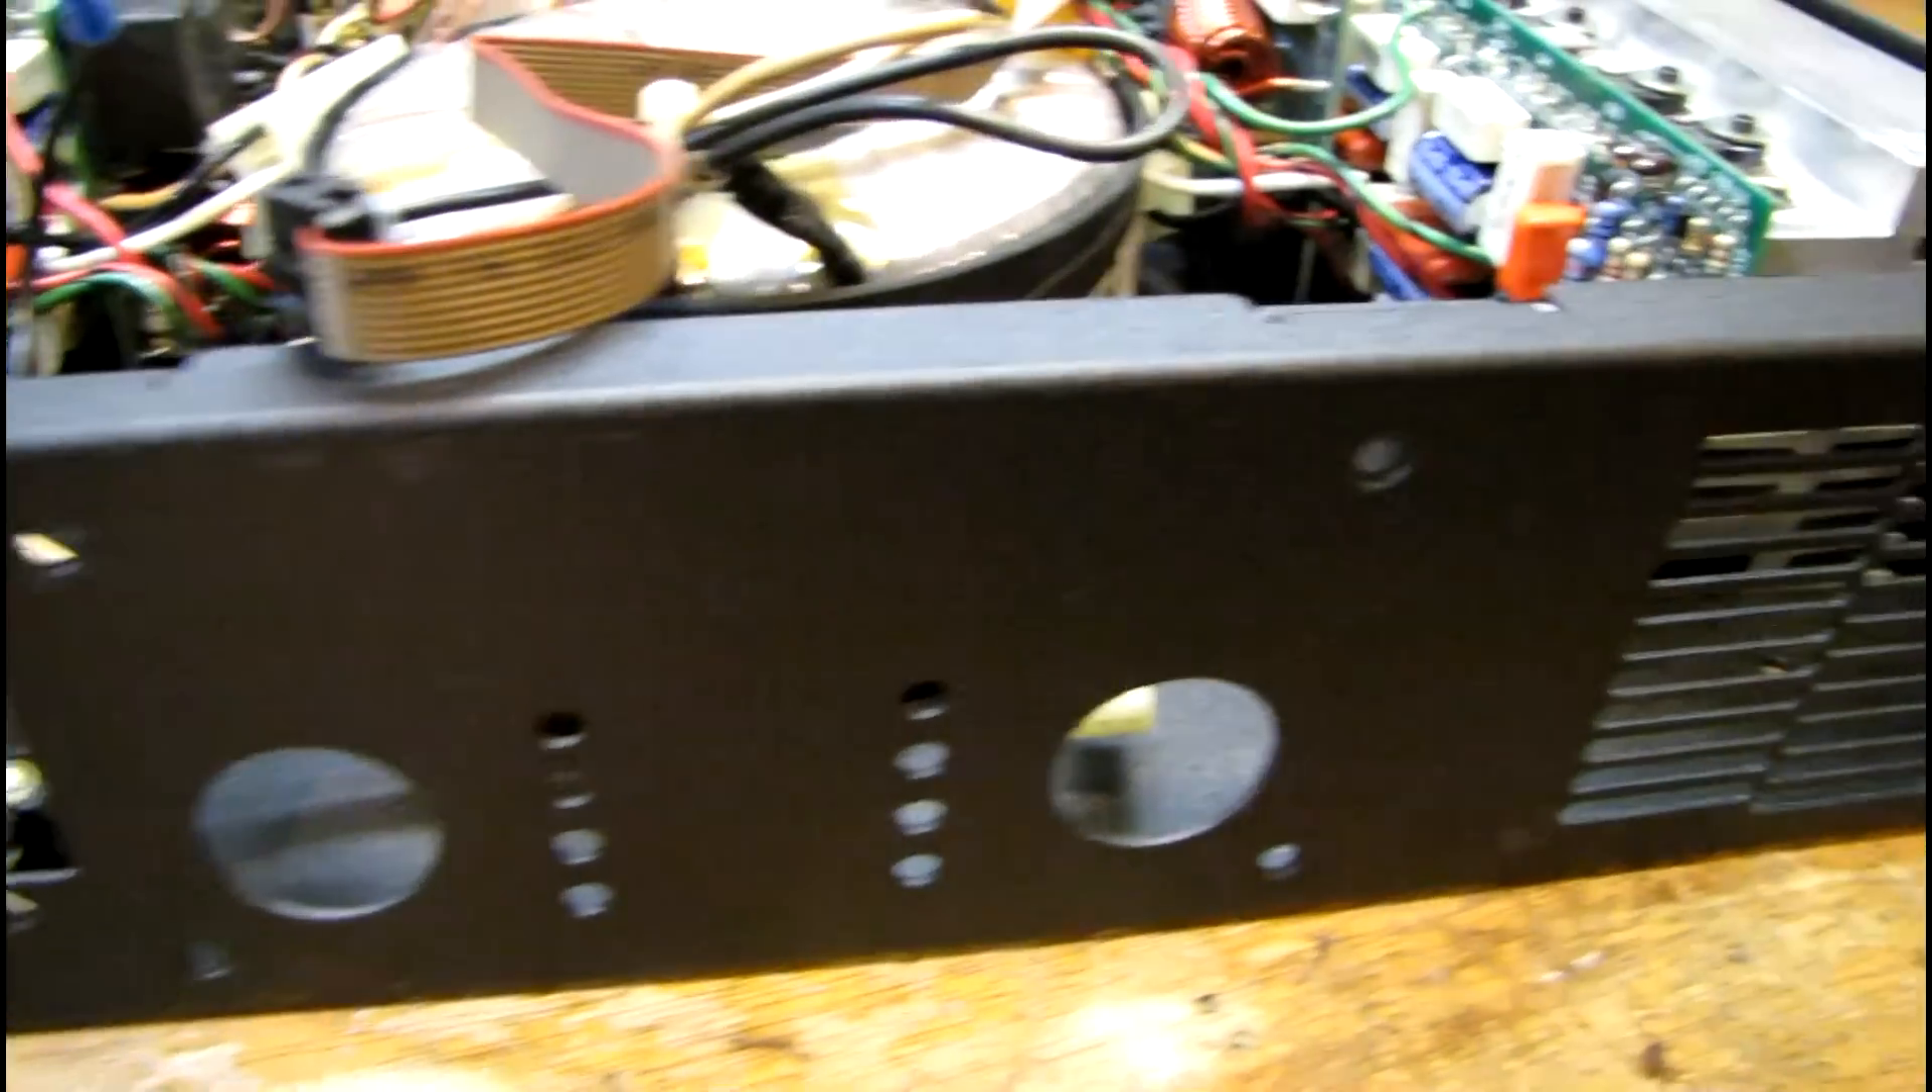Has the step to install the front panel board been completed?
No.